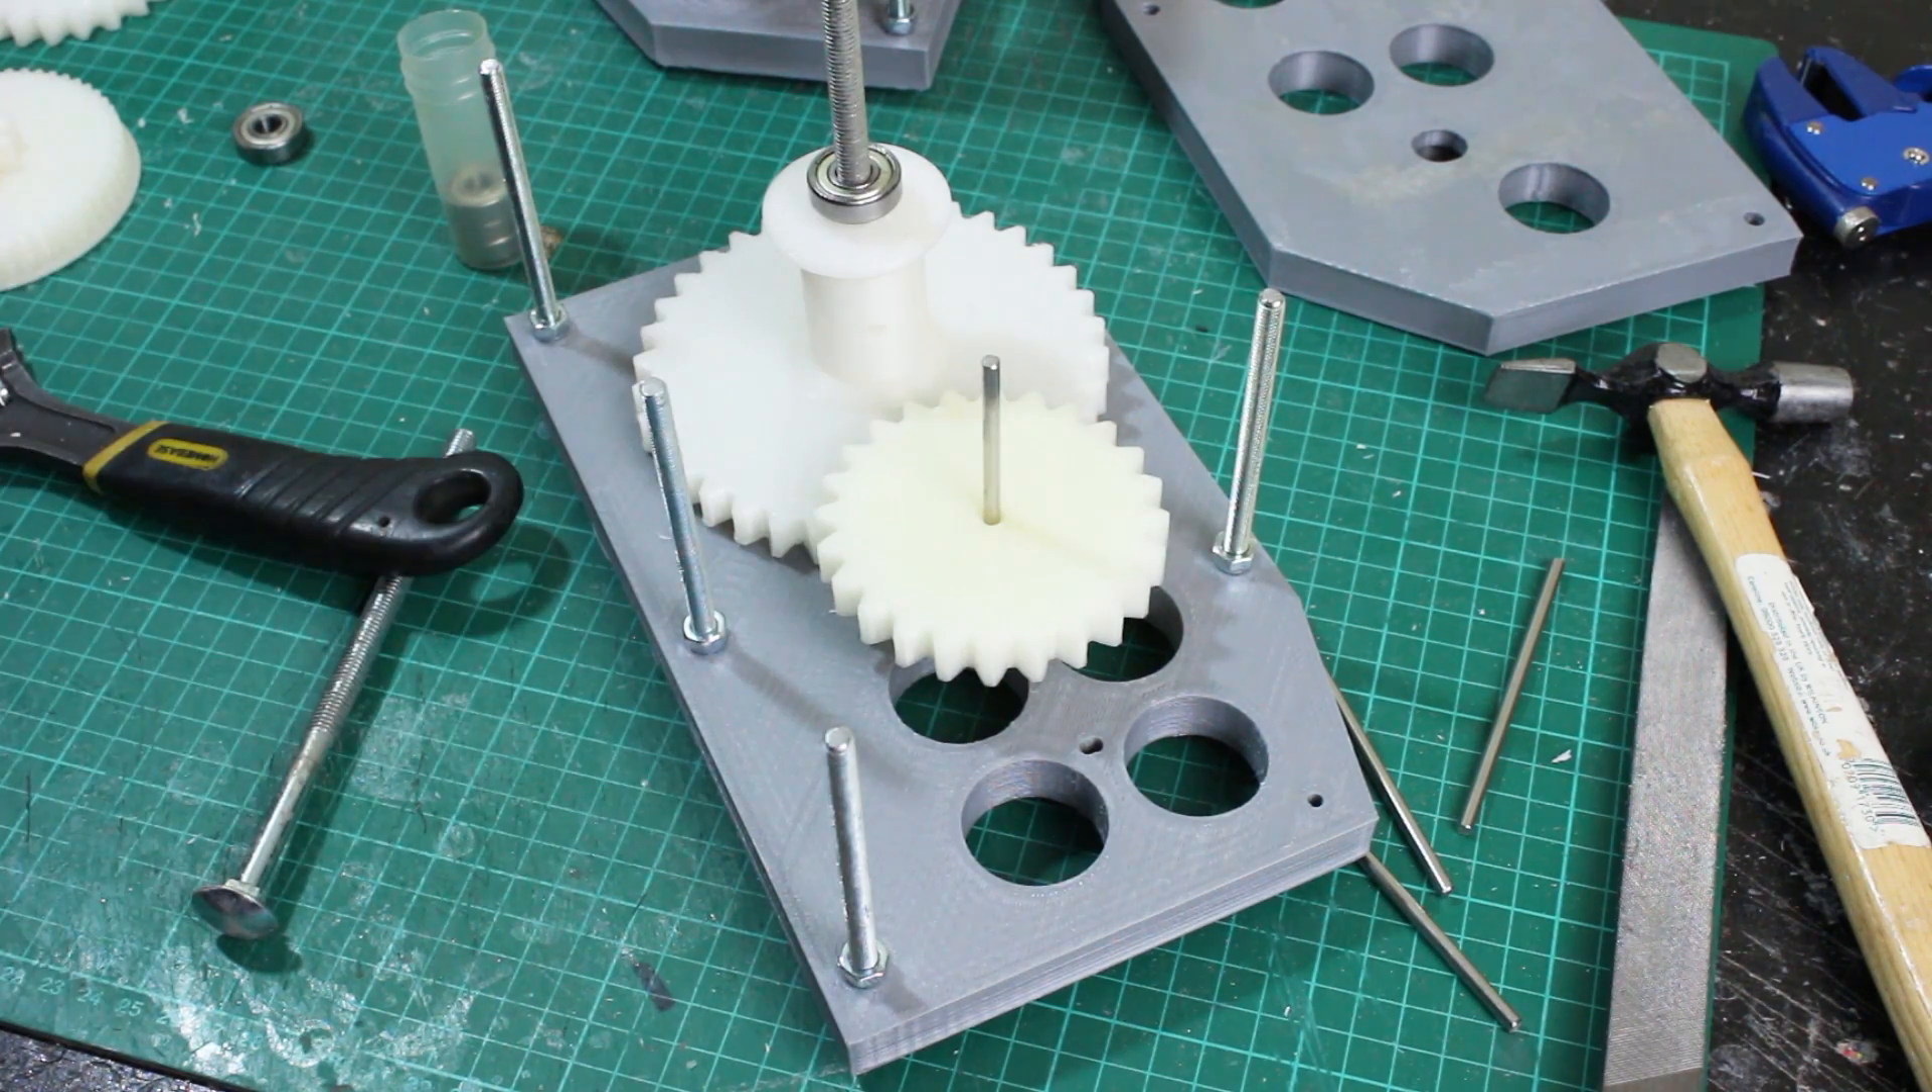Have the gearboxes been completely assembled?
No.